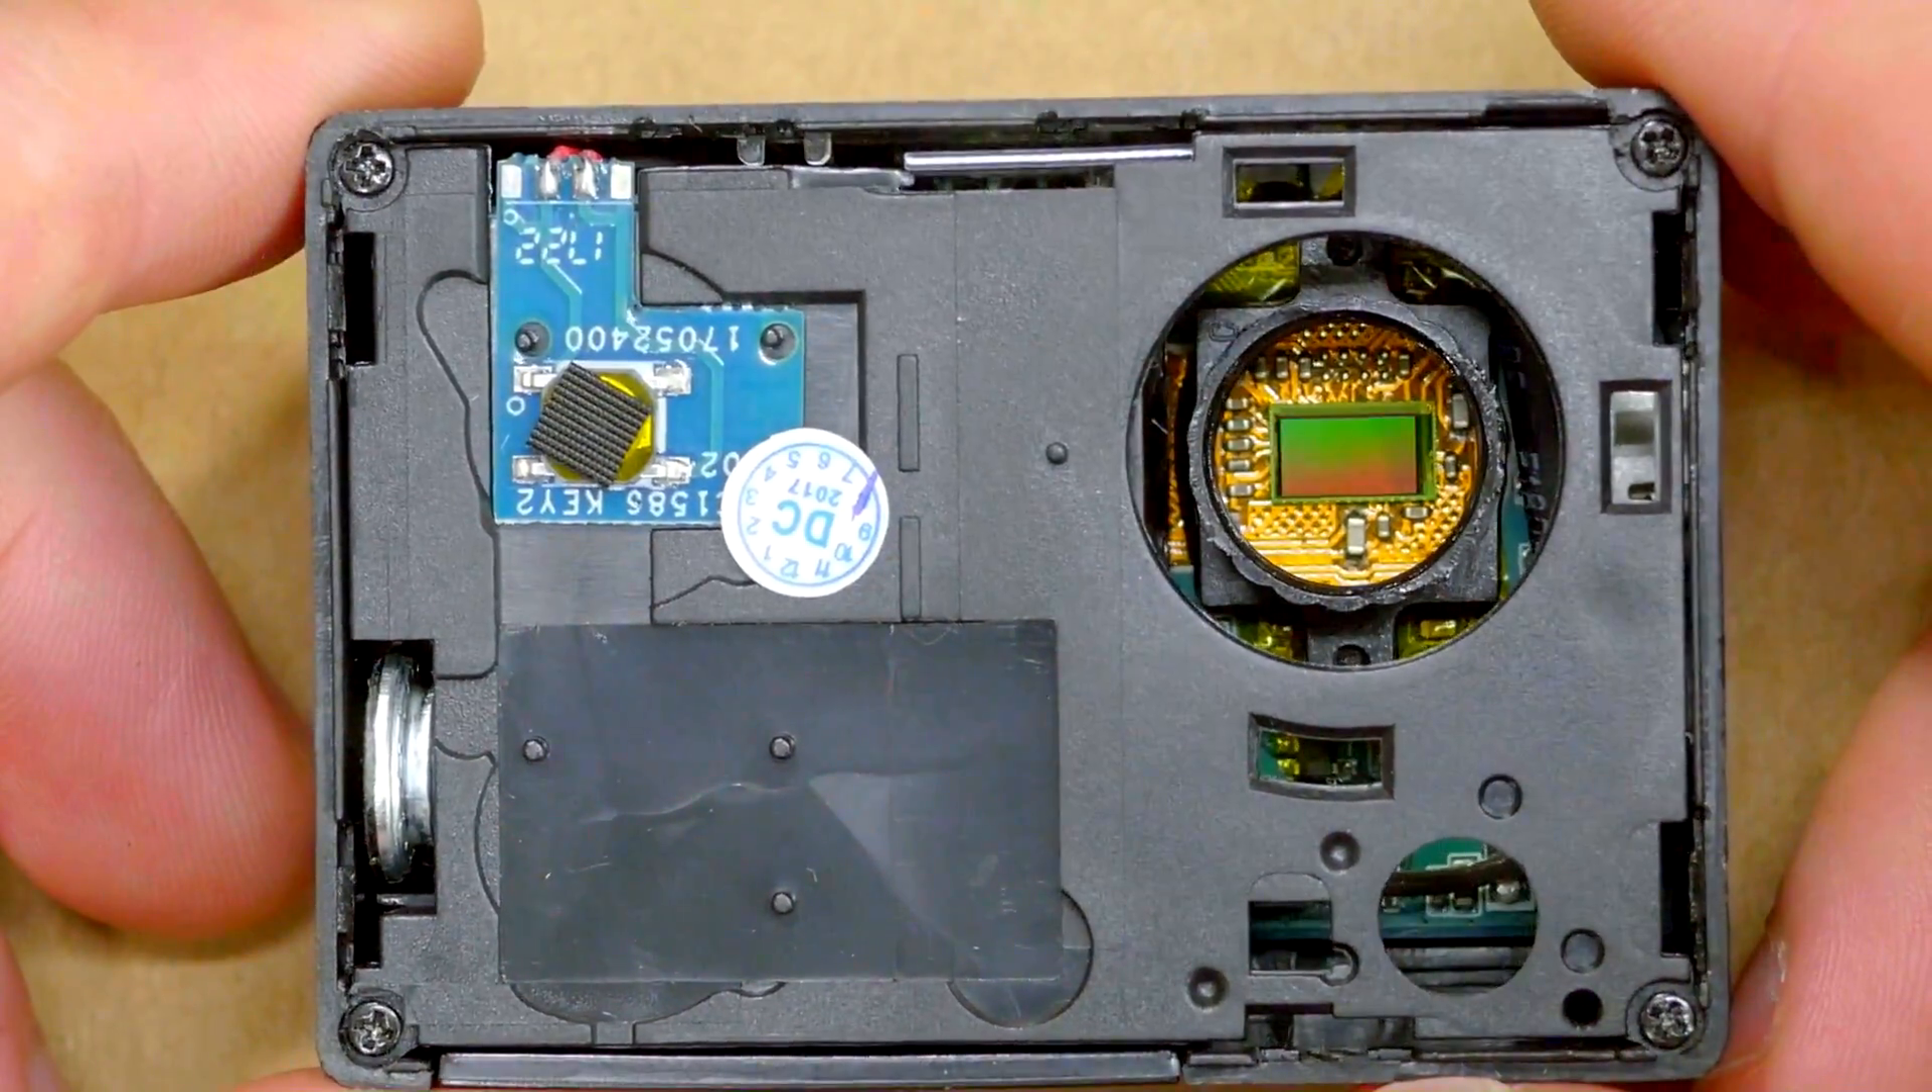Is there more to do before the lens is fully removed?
No.